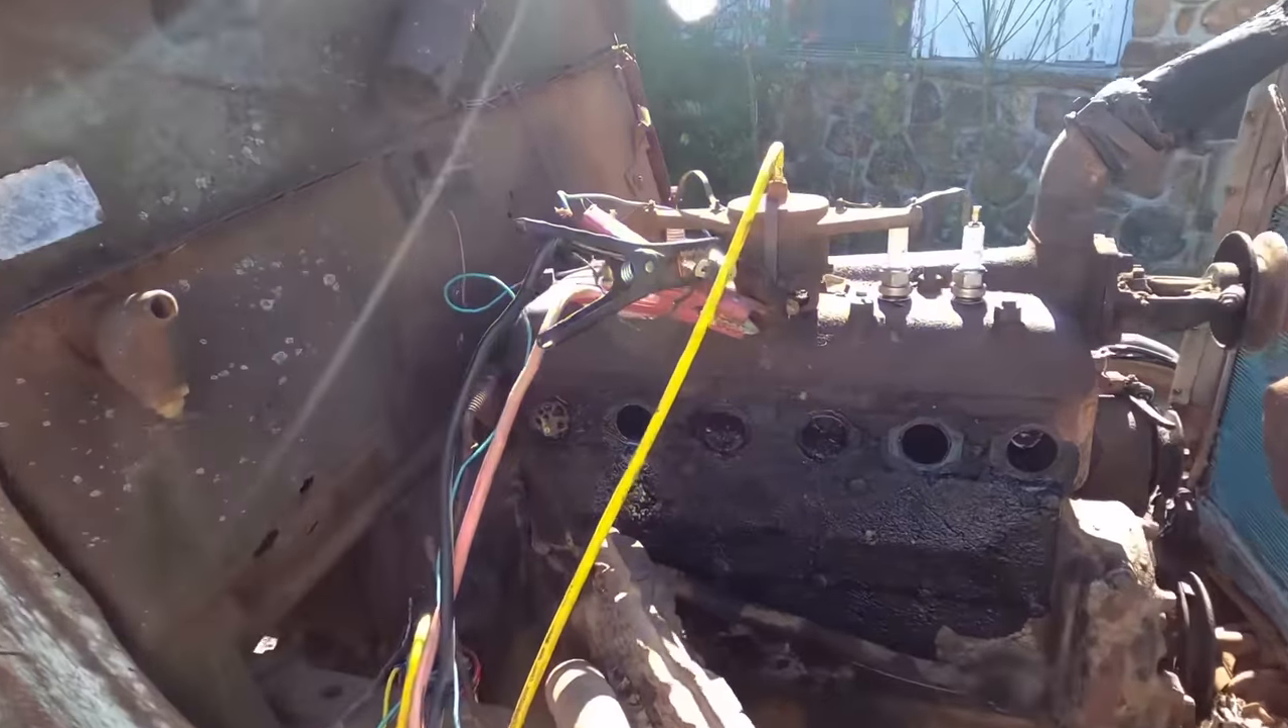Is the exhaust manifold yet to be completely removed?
No.